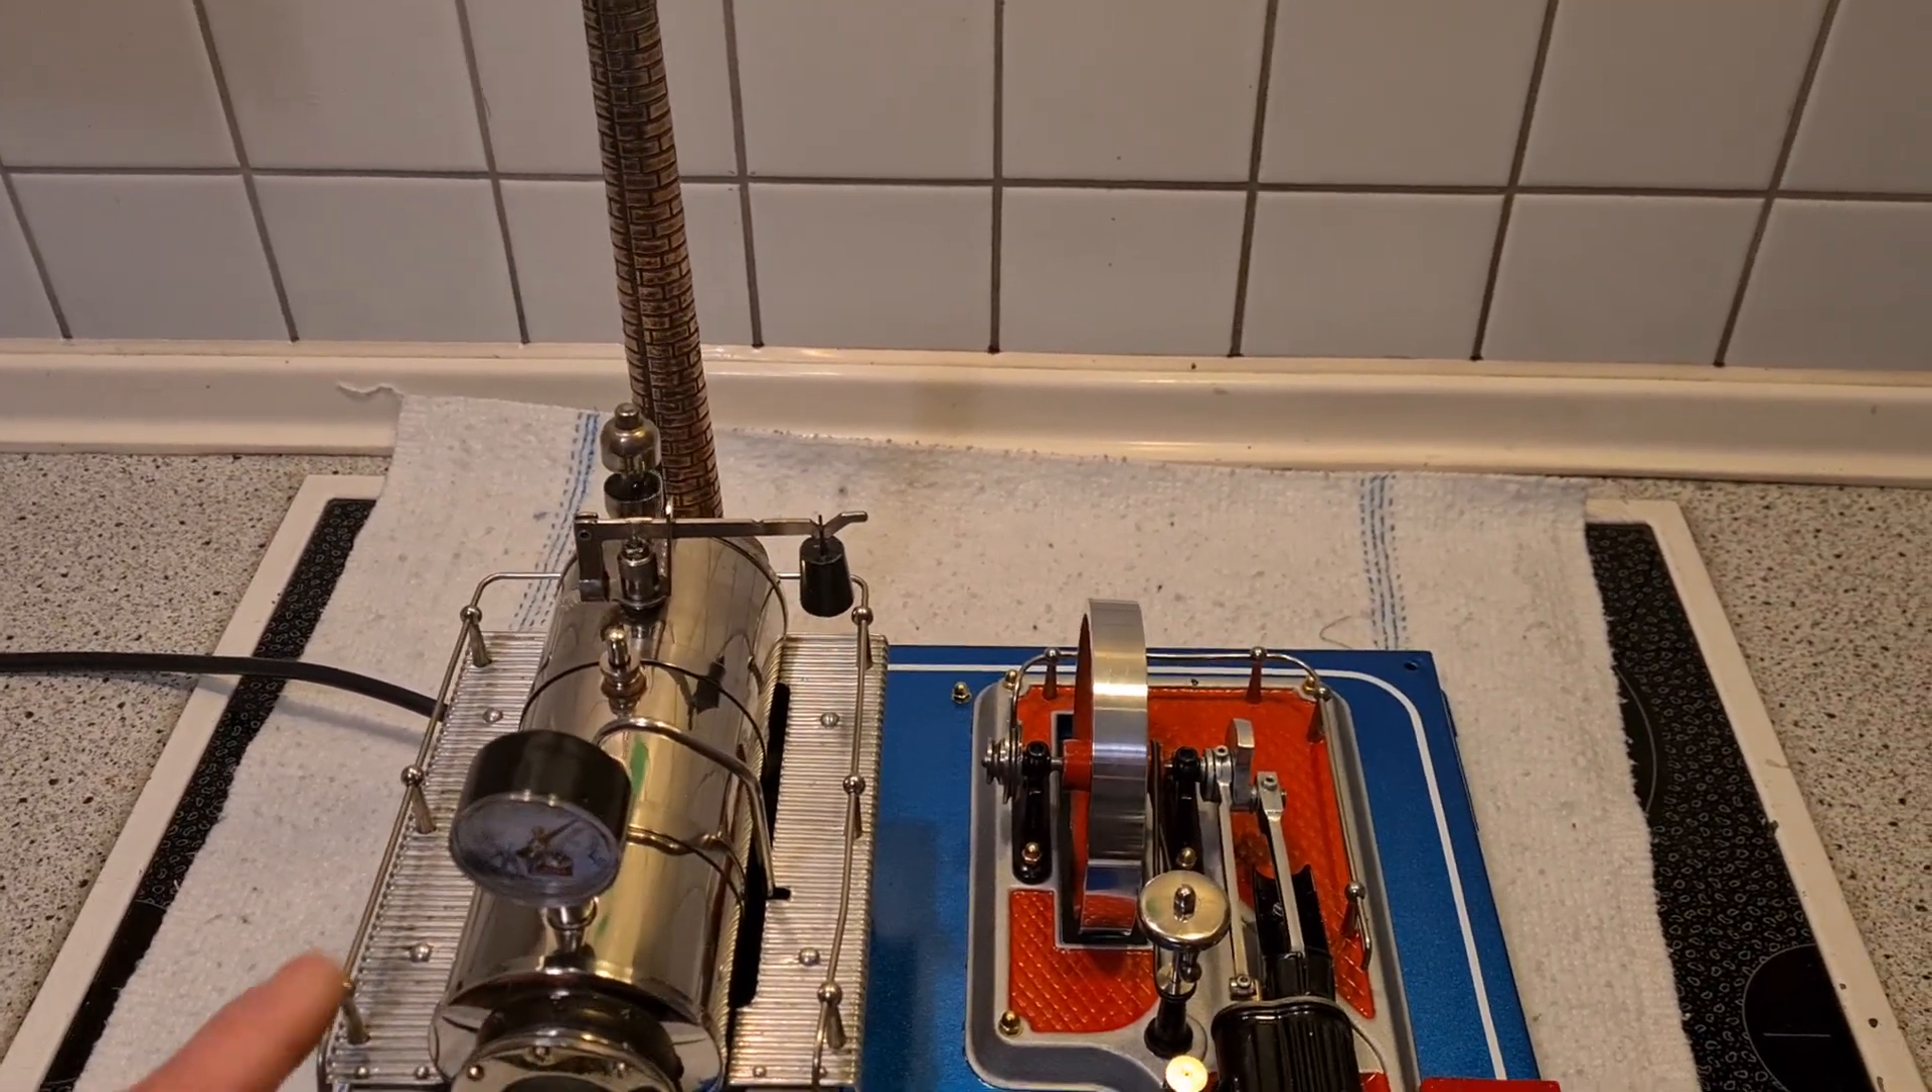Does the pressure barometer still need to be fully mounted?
No.